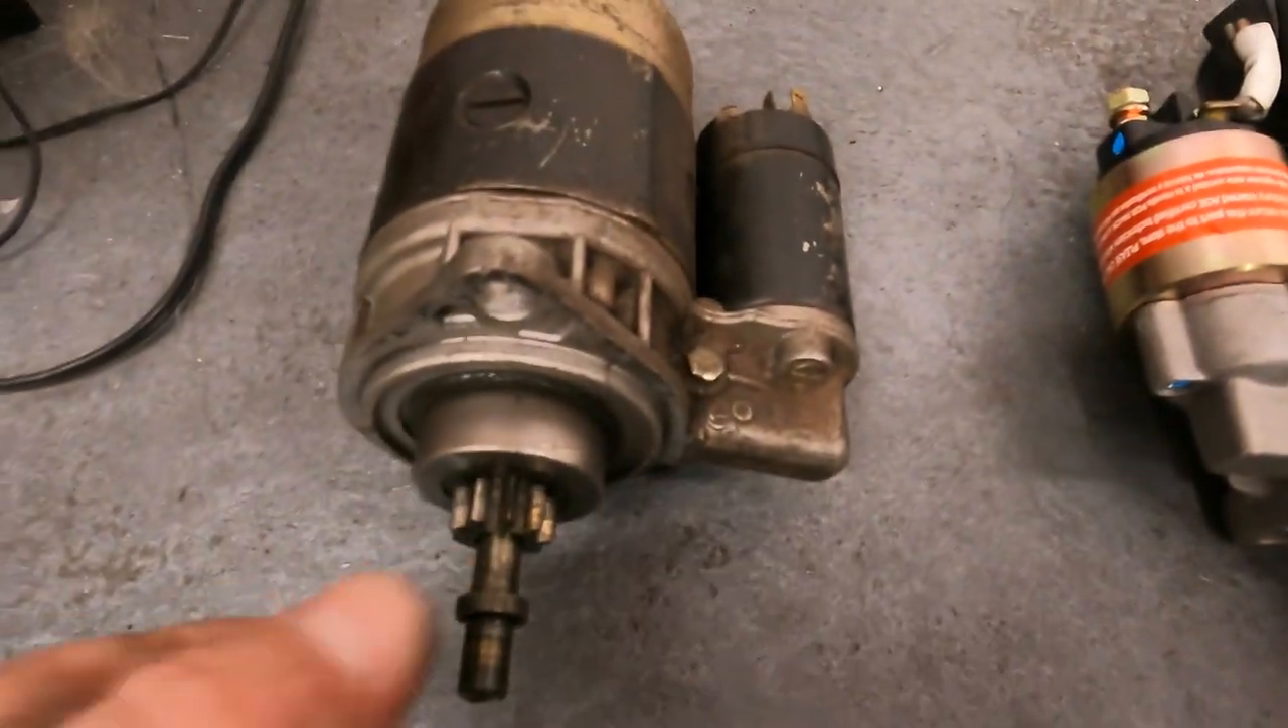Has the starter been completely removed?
Yes.